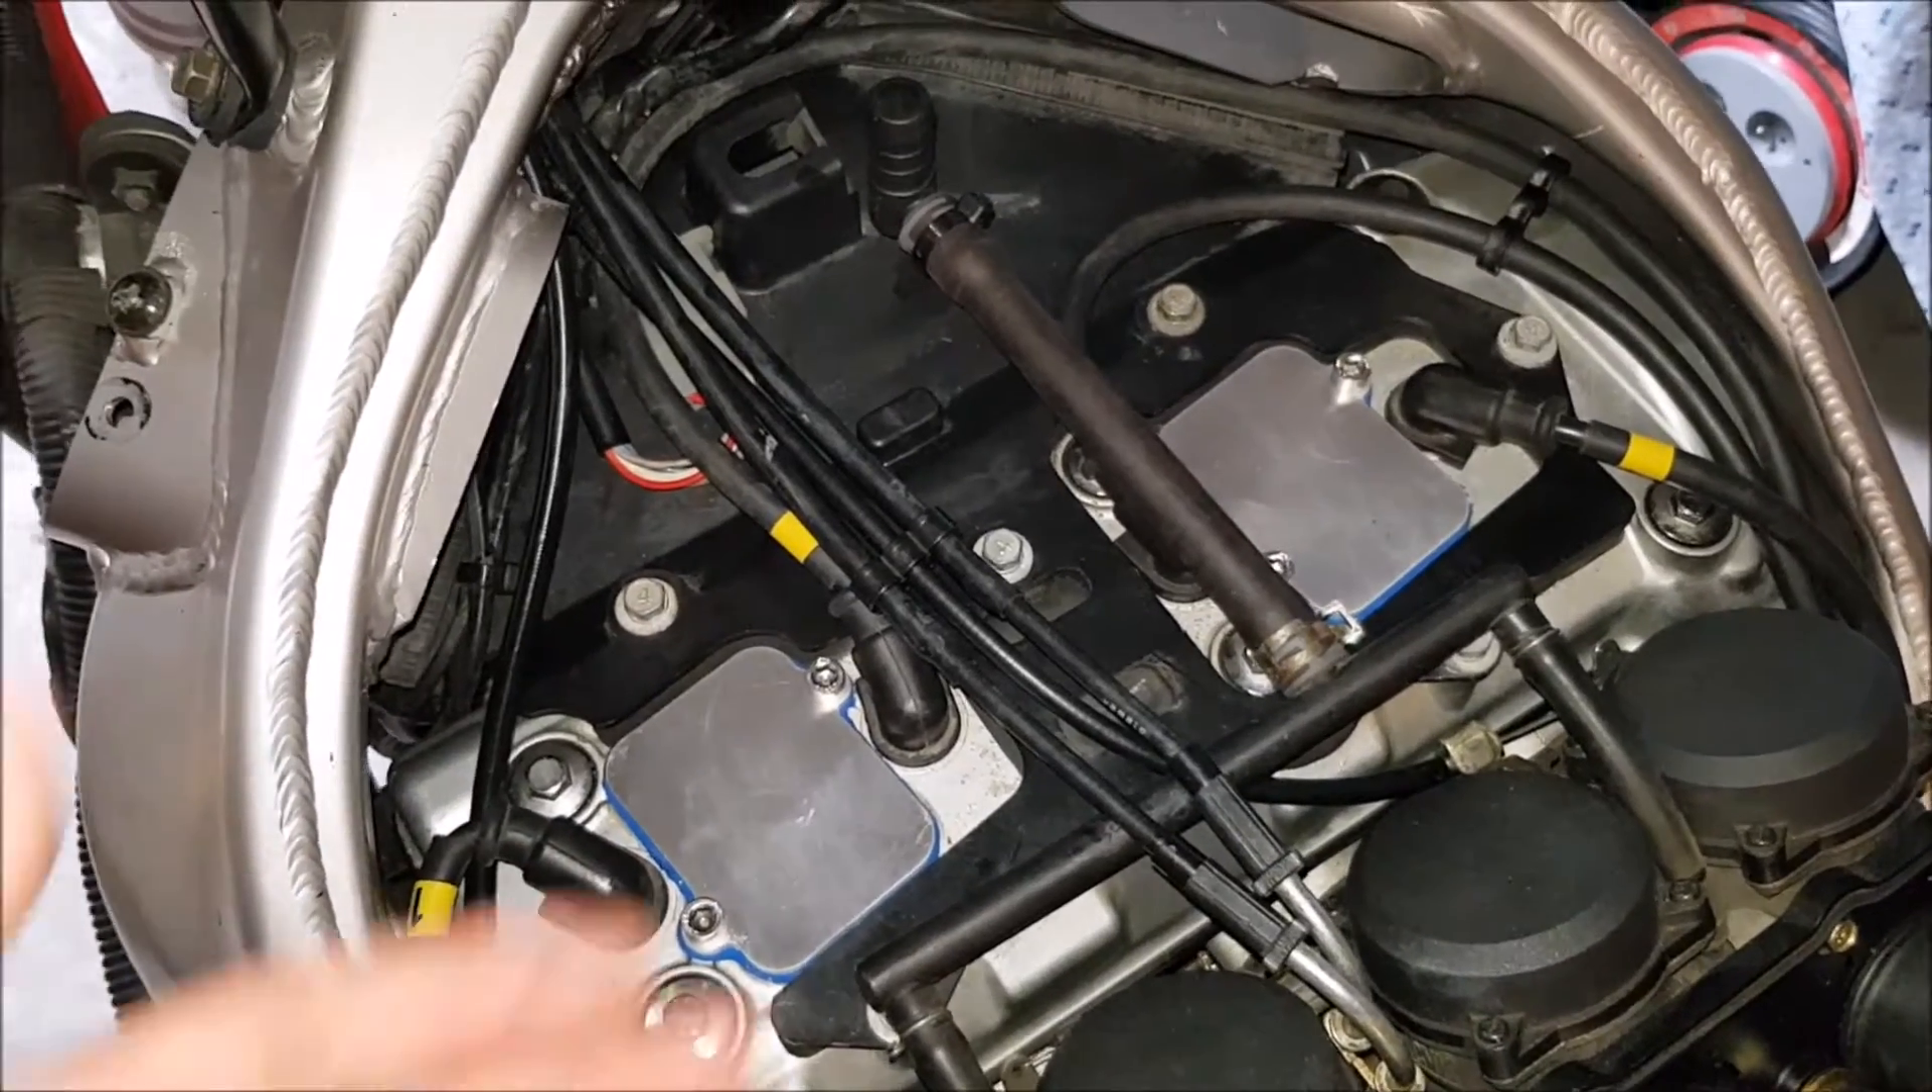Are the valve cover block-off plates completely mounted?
Yes.